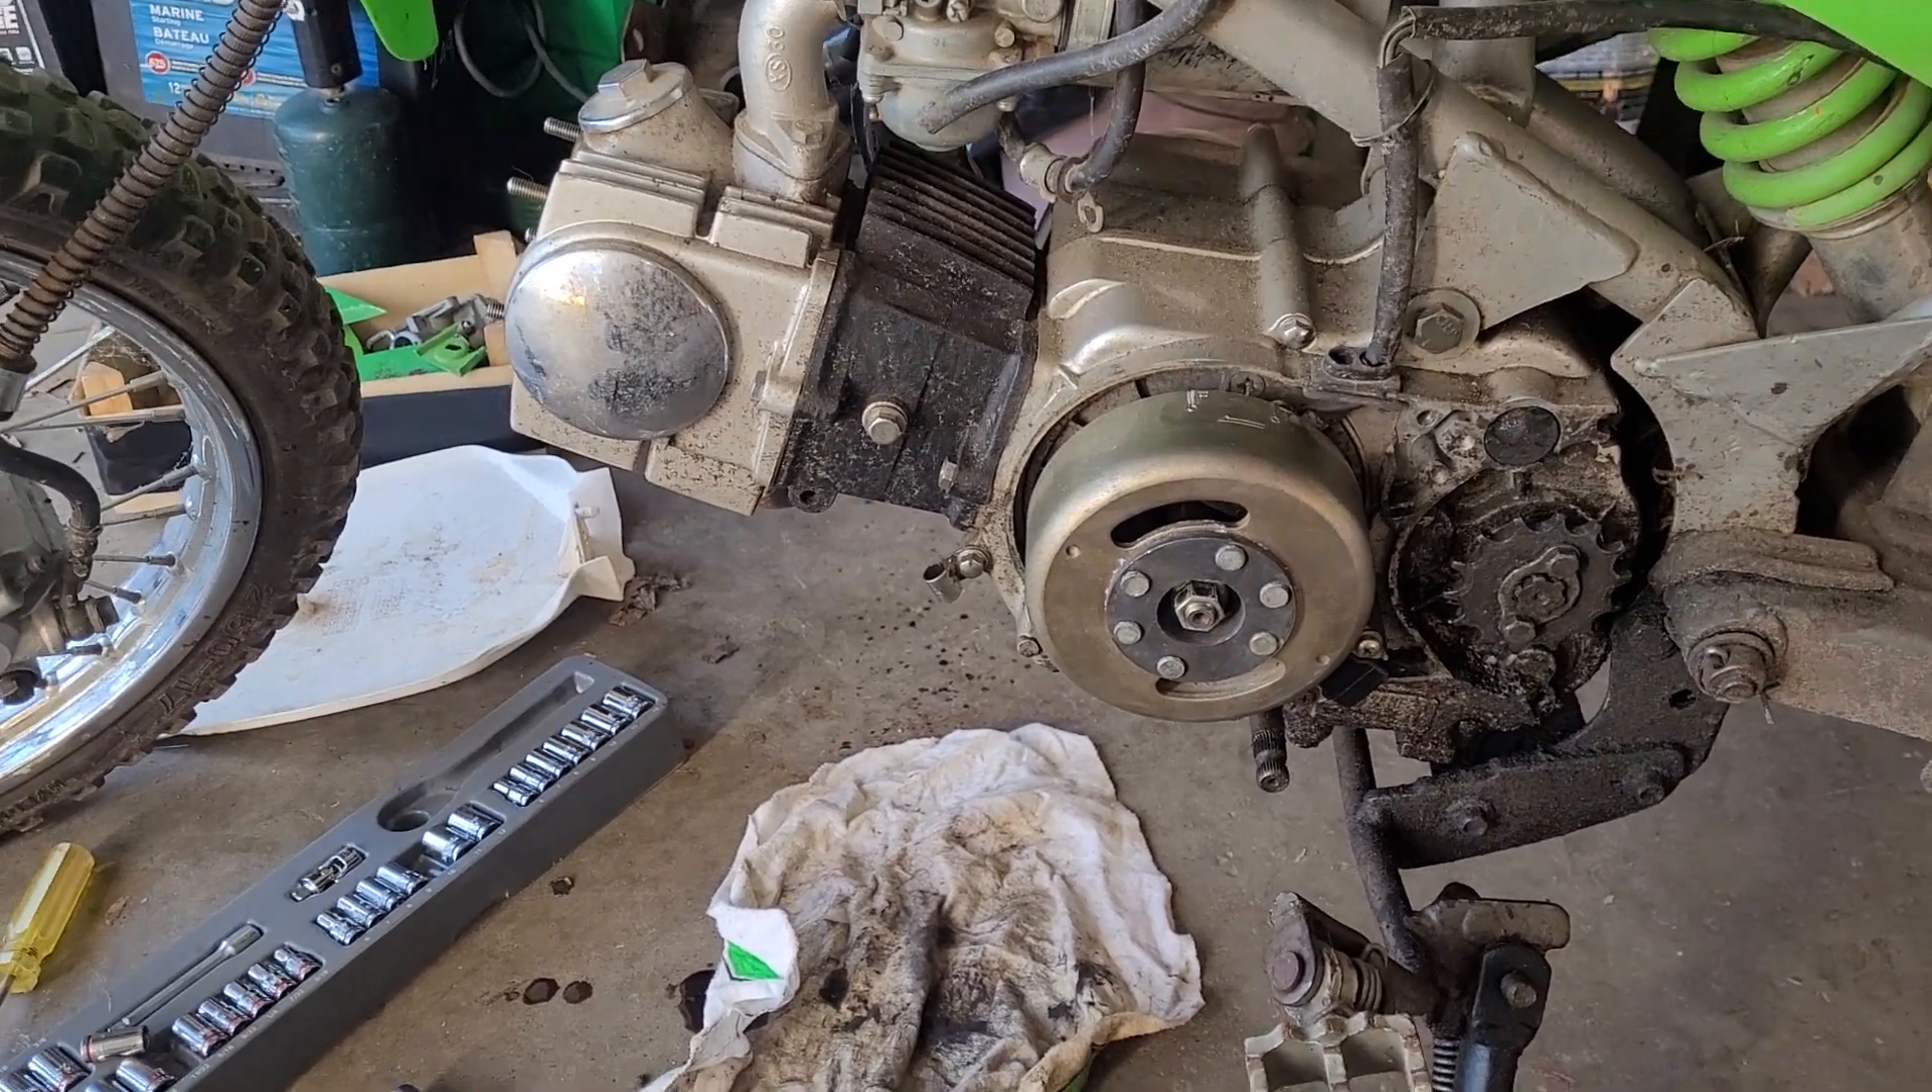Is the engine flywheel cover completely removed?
Yes.